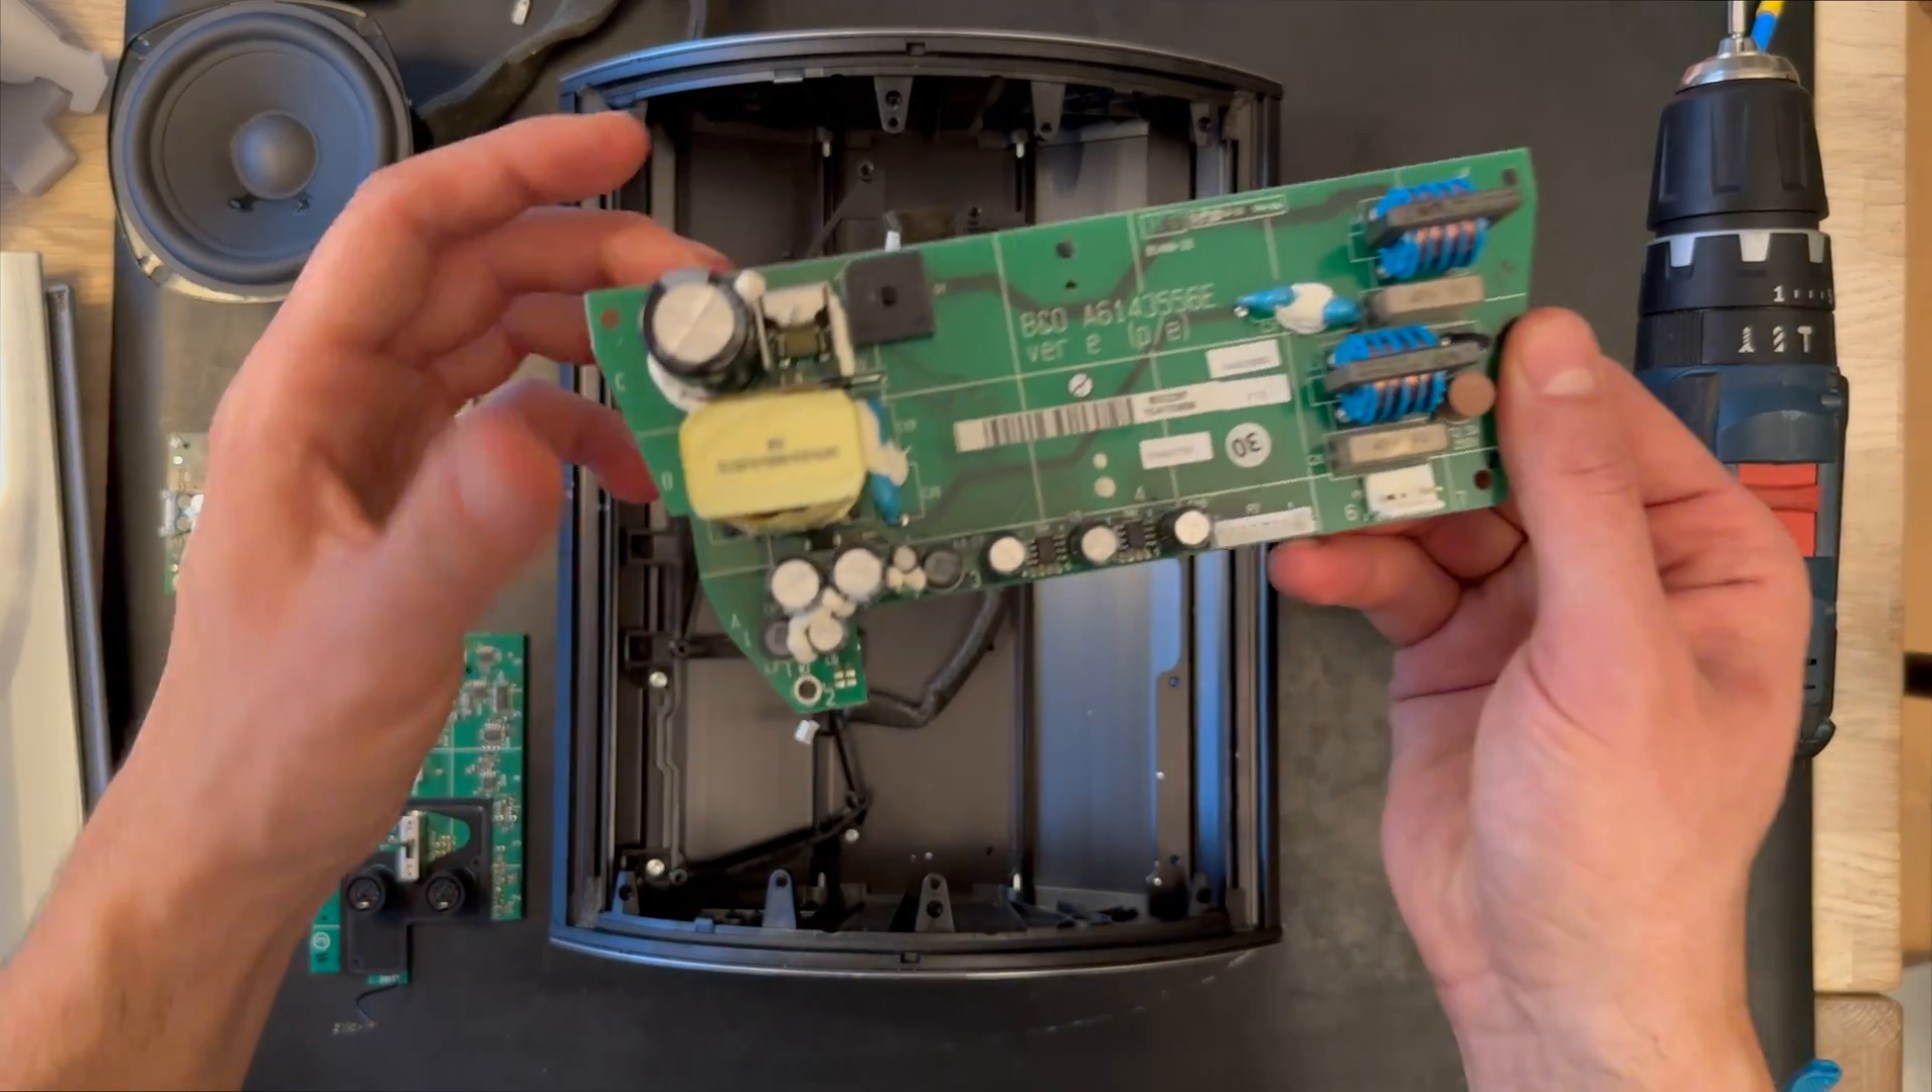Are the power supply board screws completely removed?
Yes.